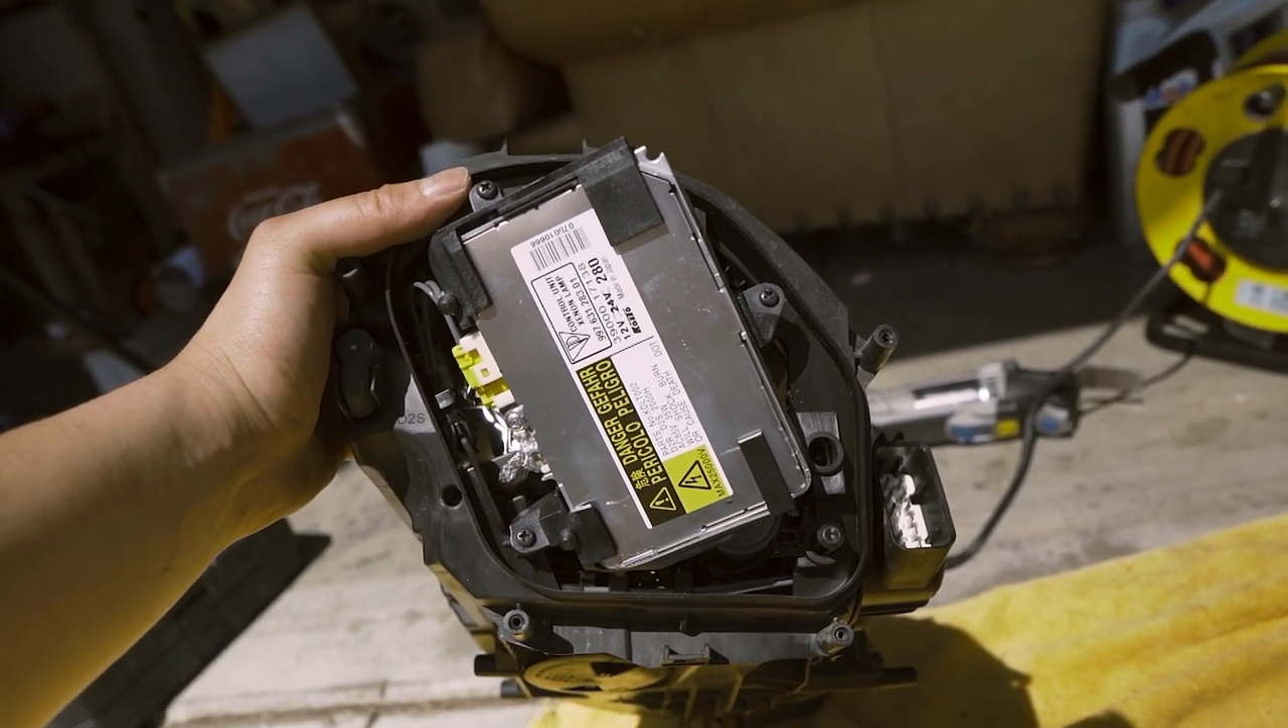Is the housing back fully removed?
Yes.